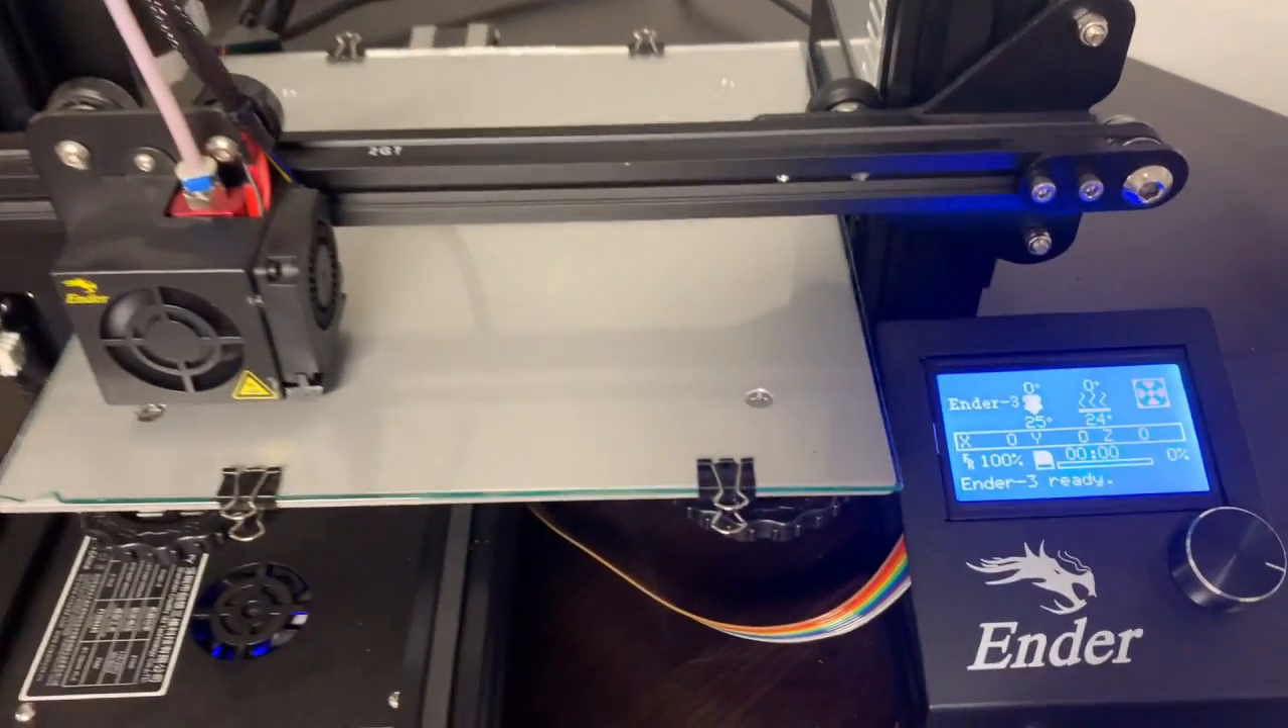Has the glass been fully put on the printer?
Yes.